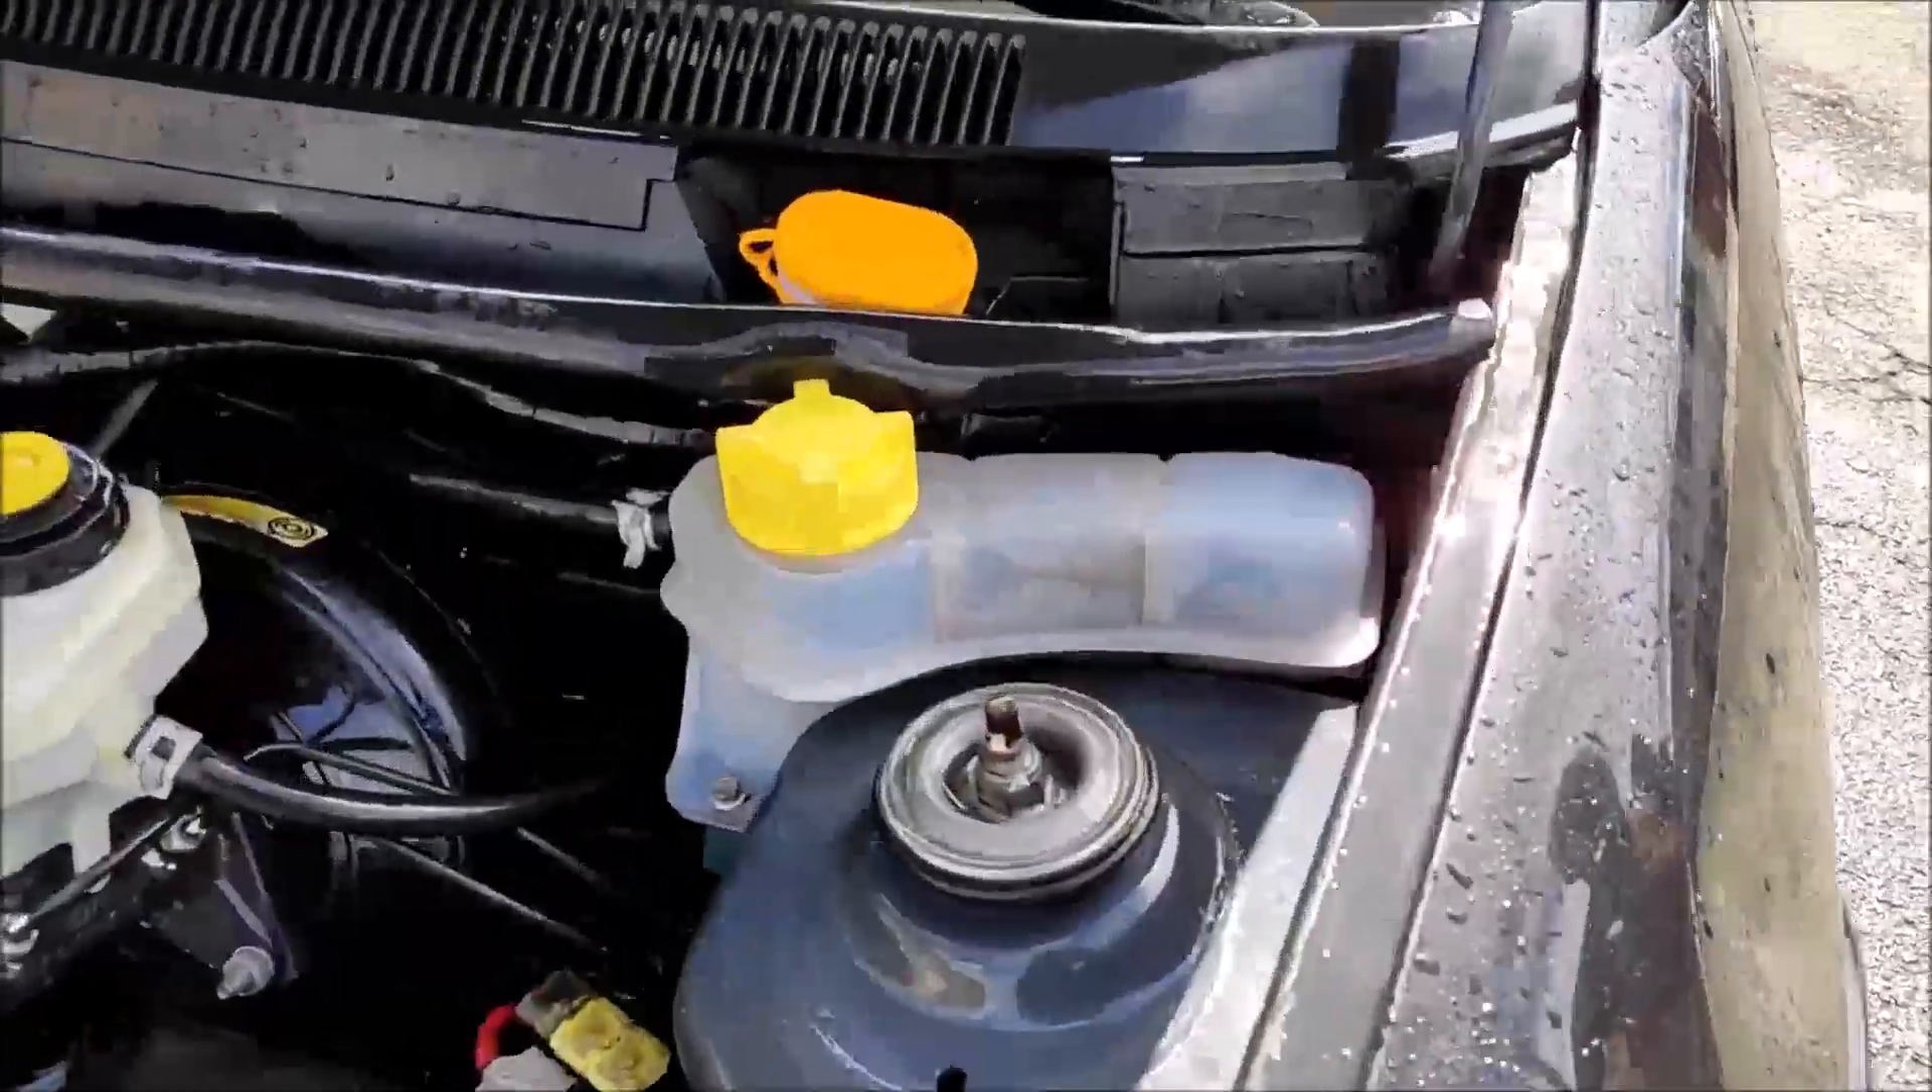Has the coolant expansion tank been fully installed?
Yes.